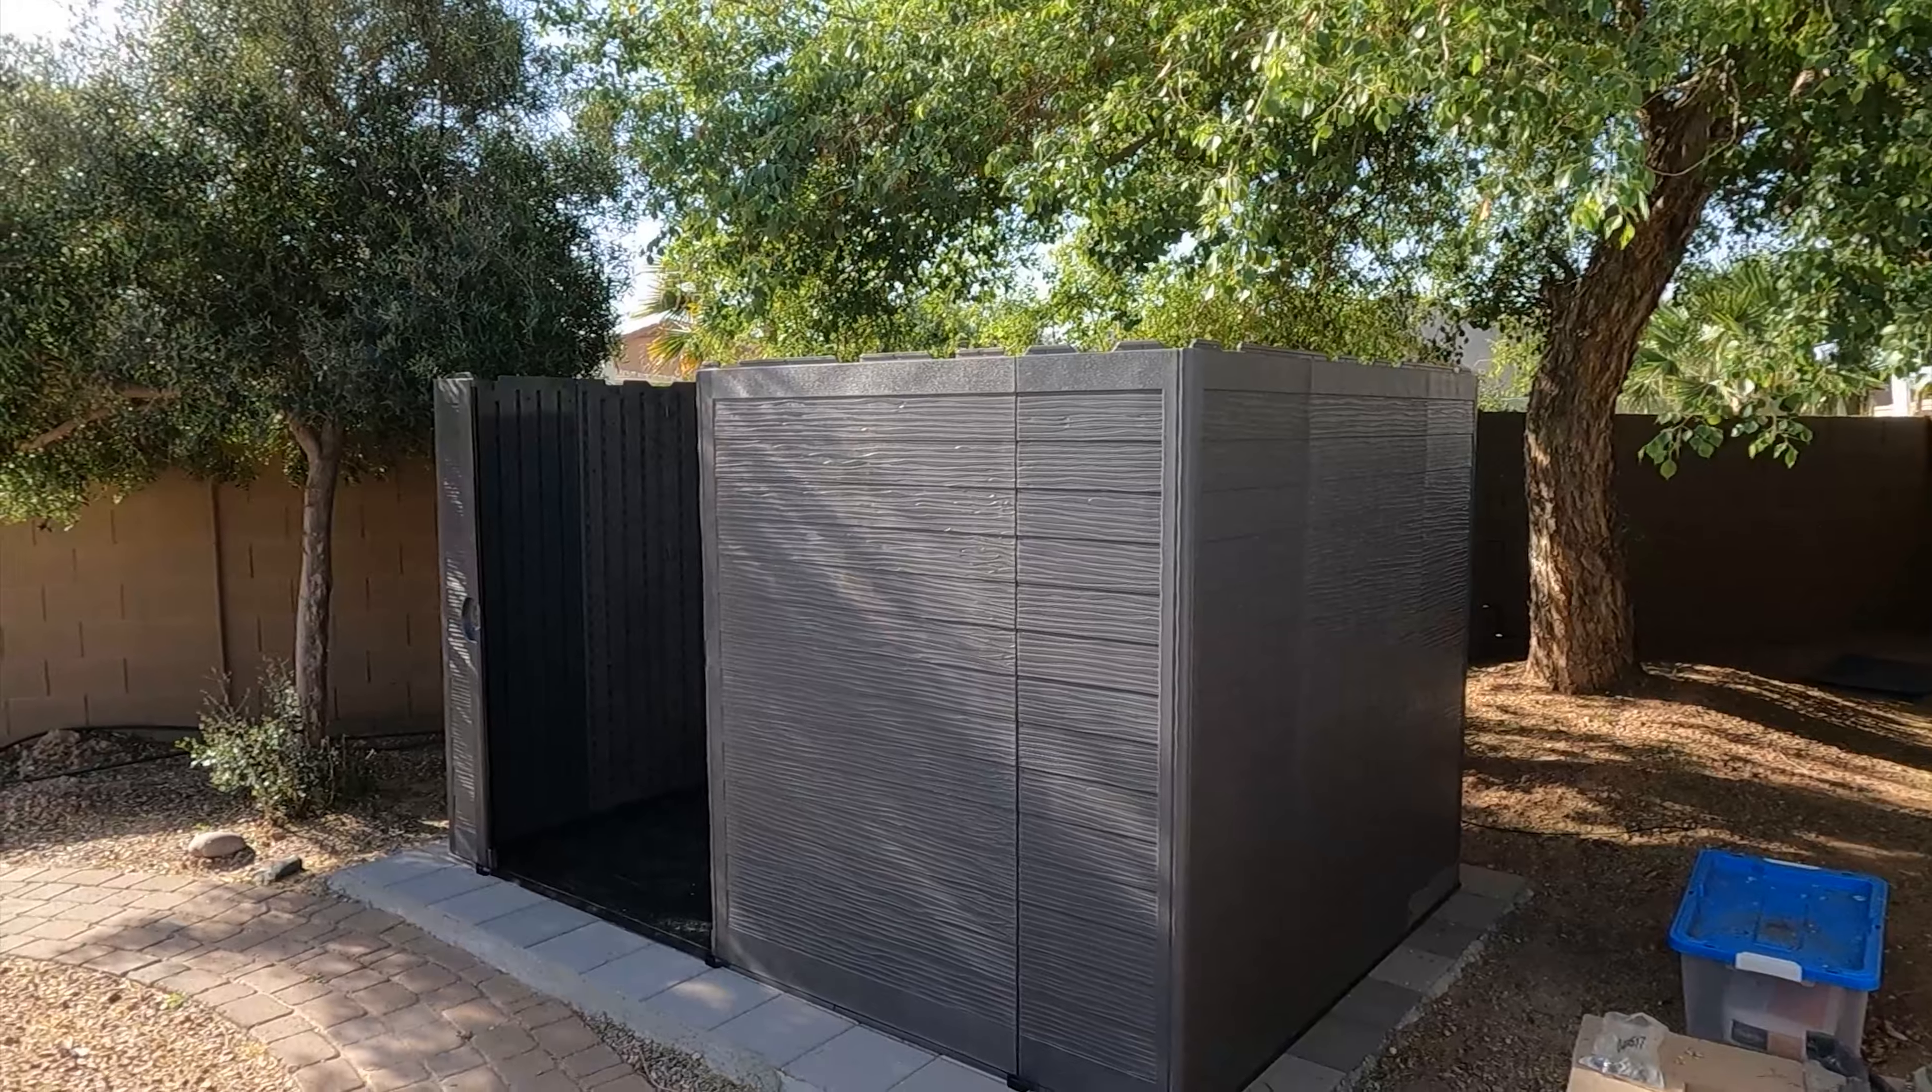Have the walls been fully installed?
Yes.